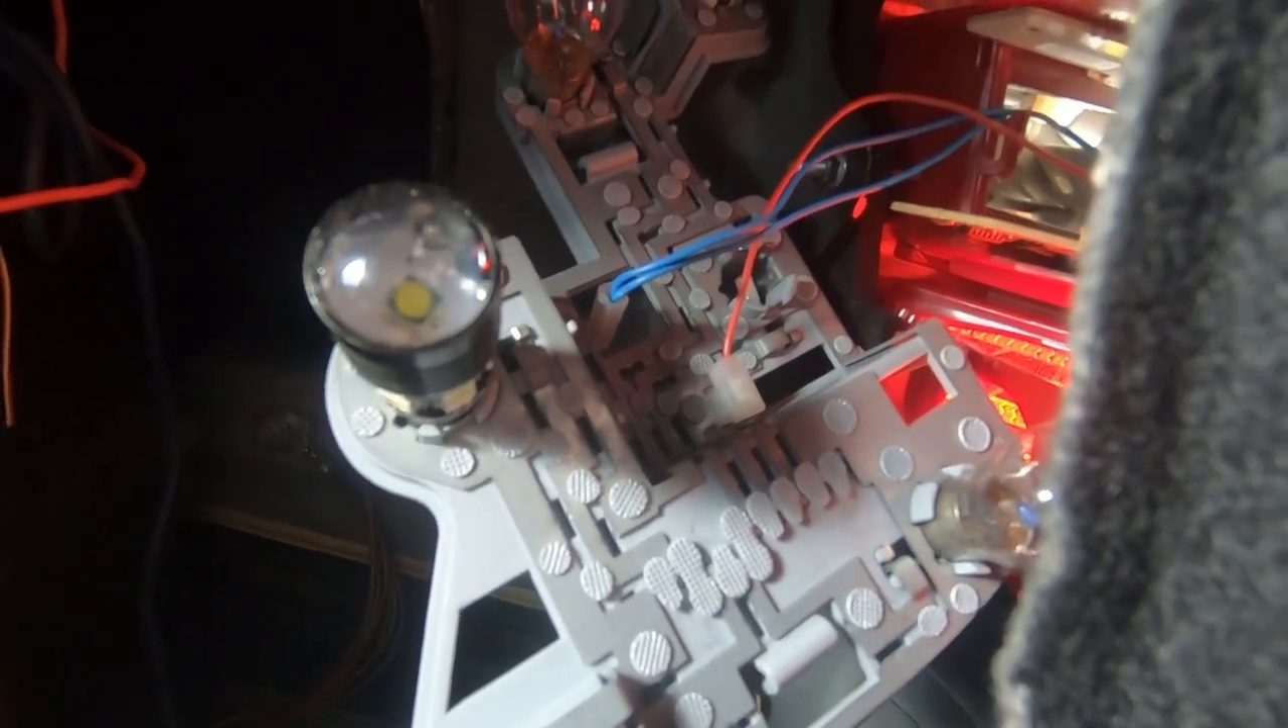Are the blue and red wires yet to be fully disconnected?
Yes.